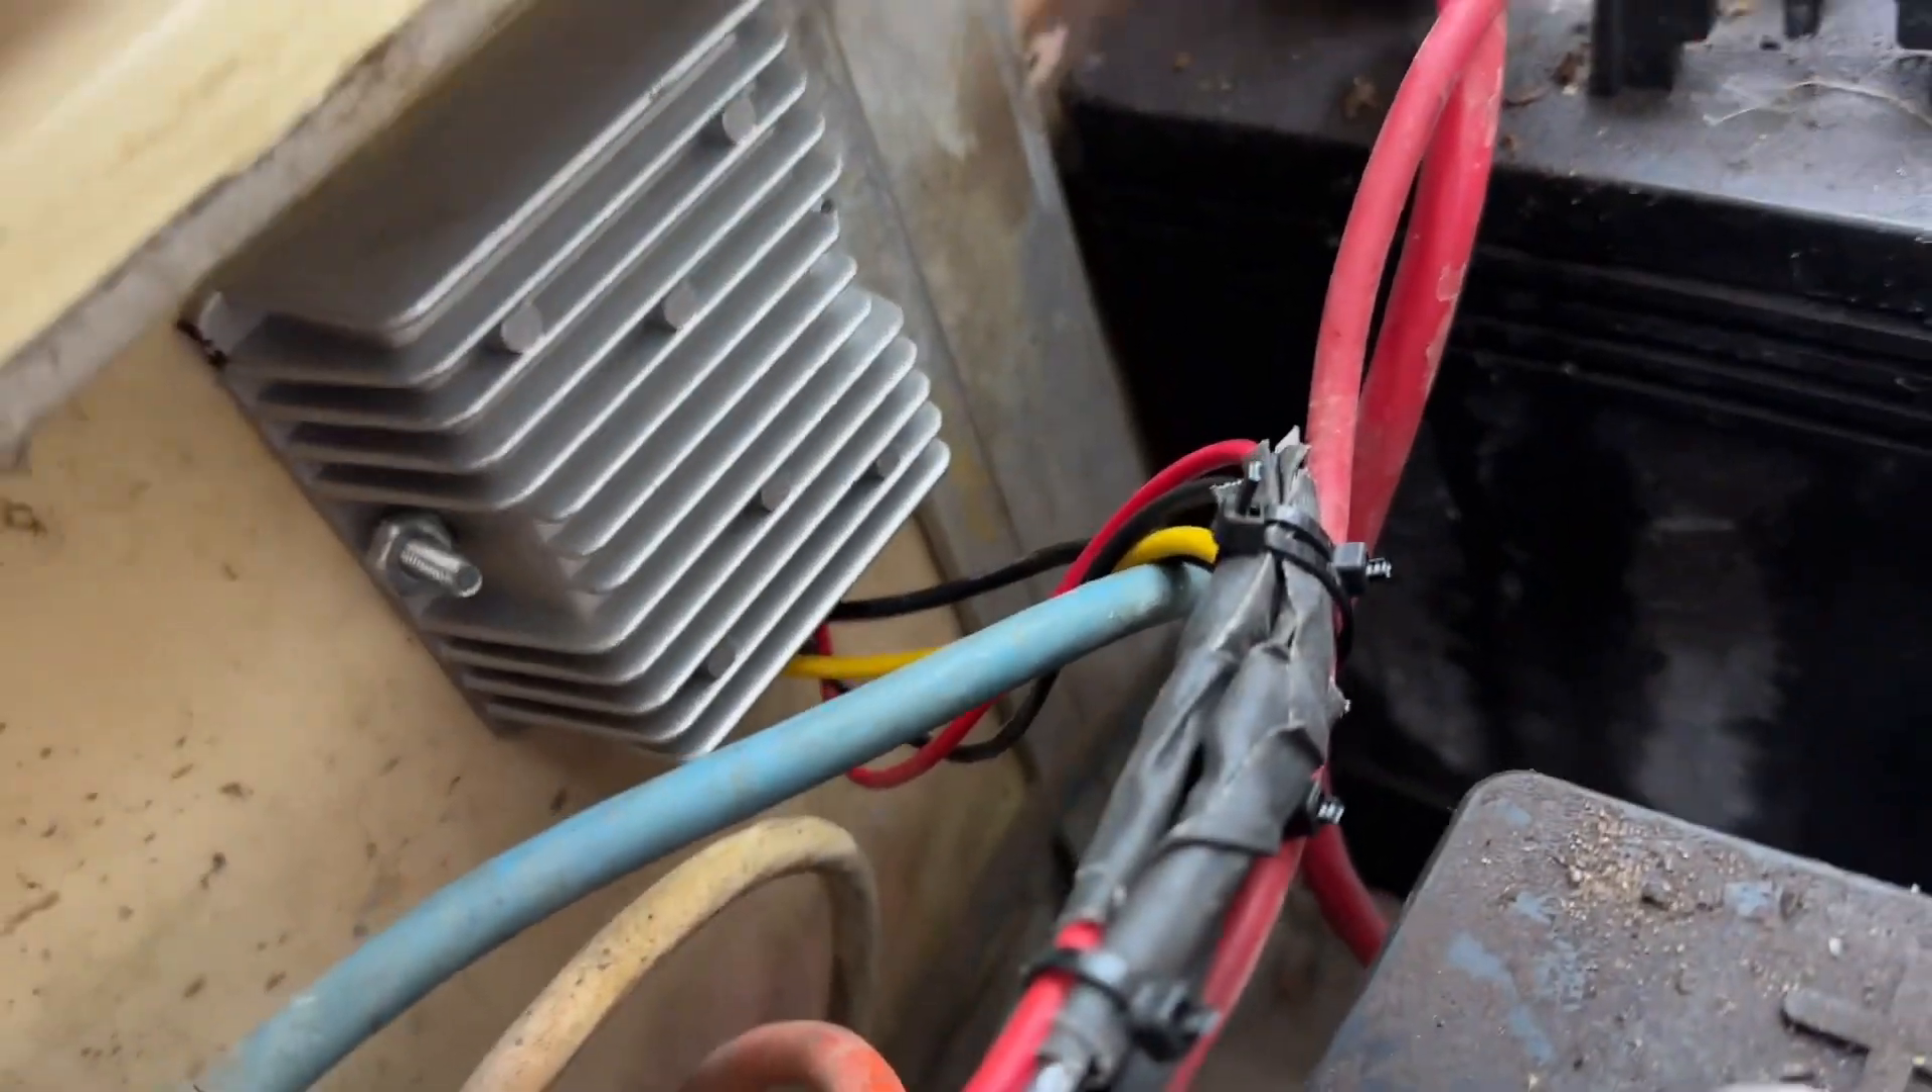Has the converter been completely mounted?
Yes.